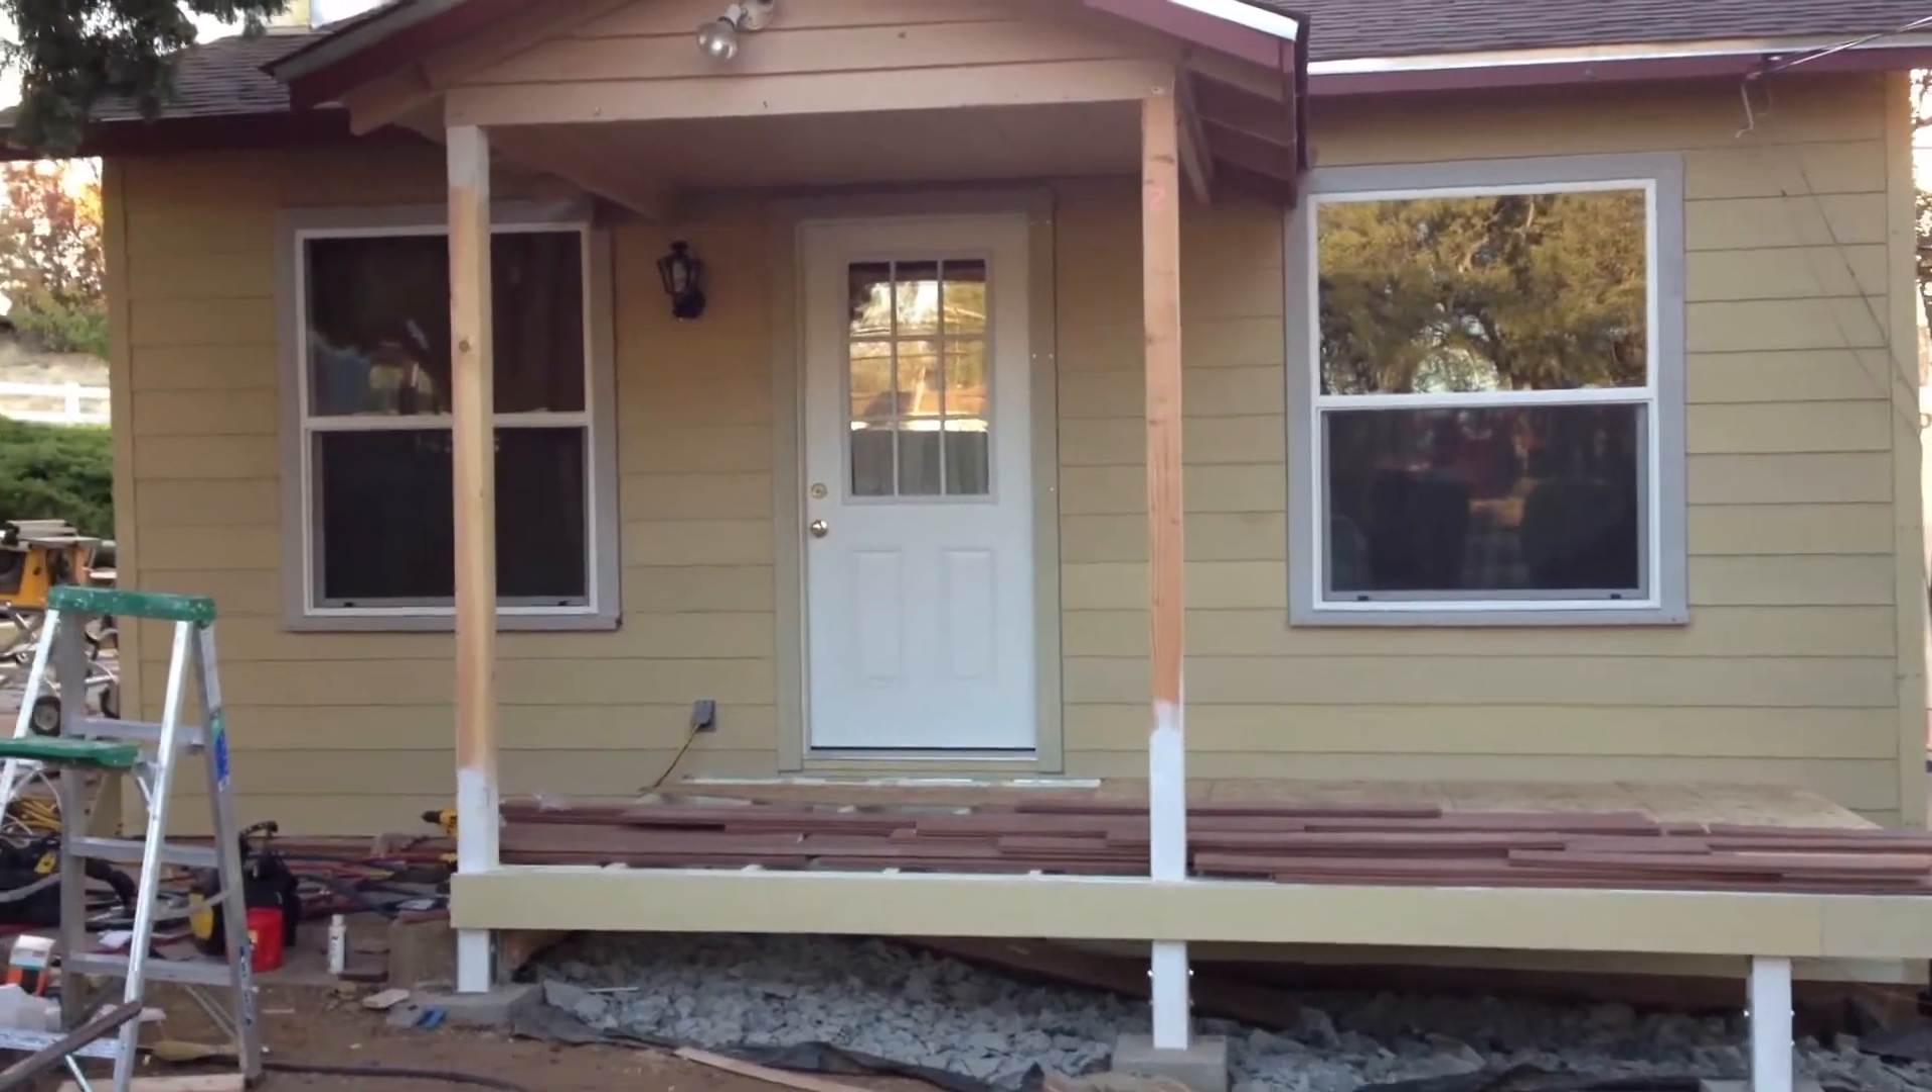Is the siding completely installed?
Yes.